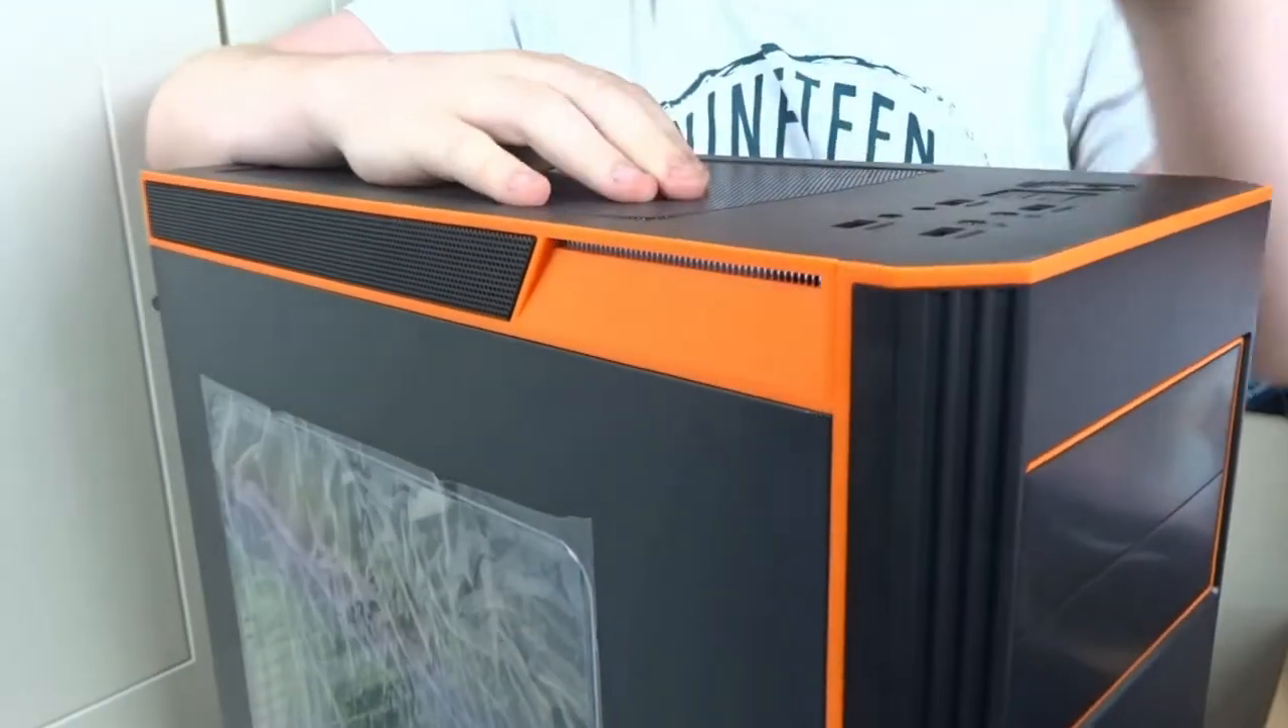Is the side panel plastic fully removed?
No.